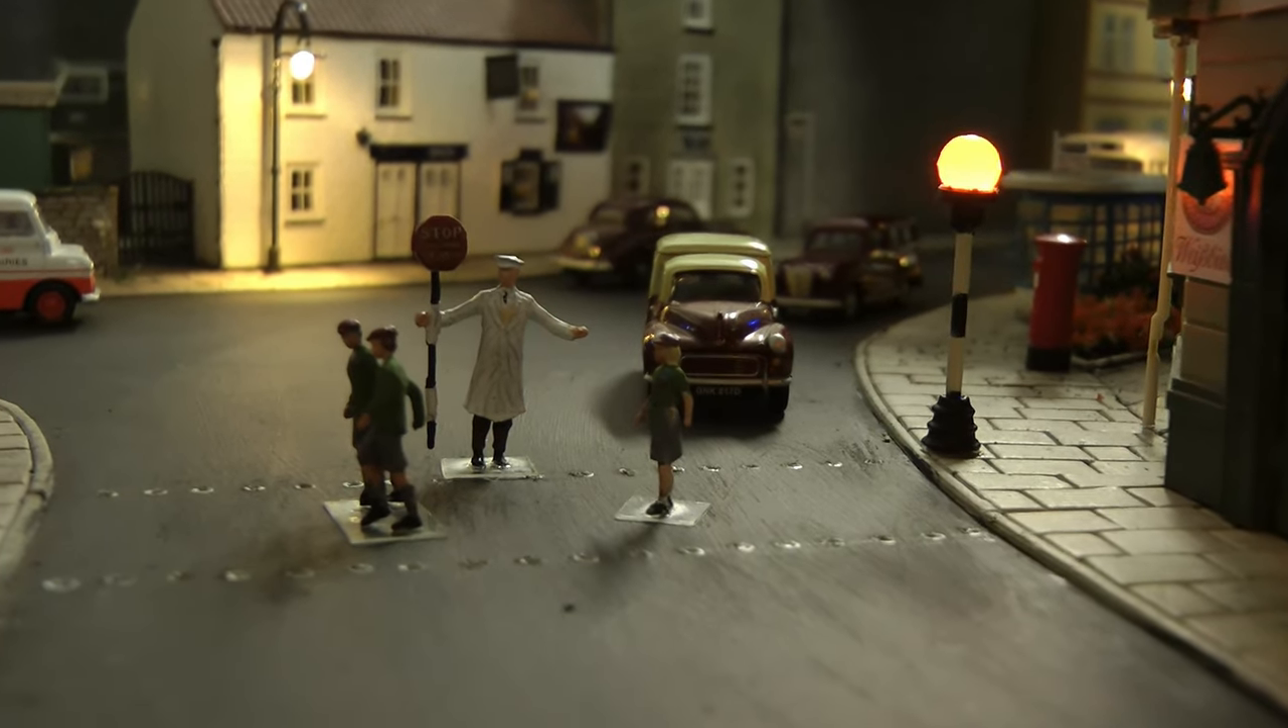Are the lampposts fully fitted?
Yes.